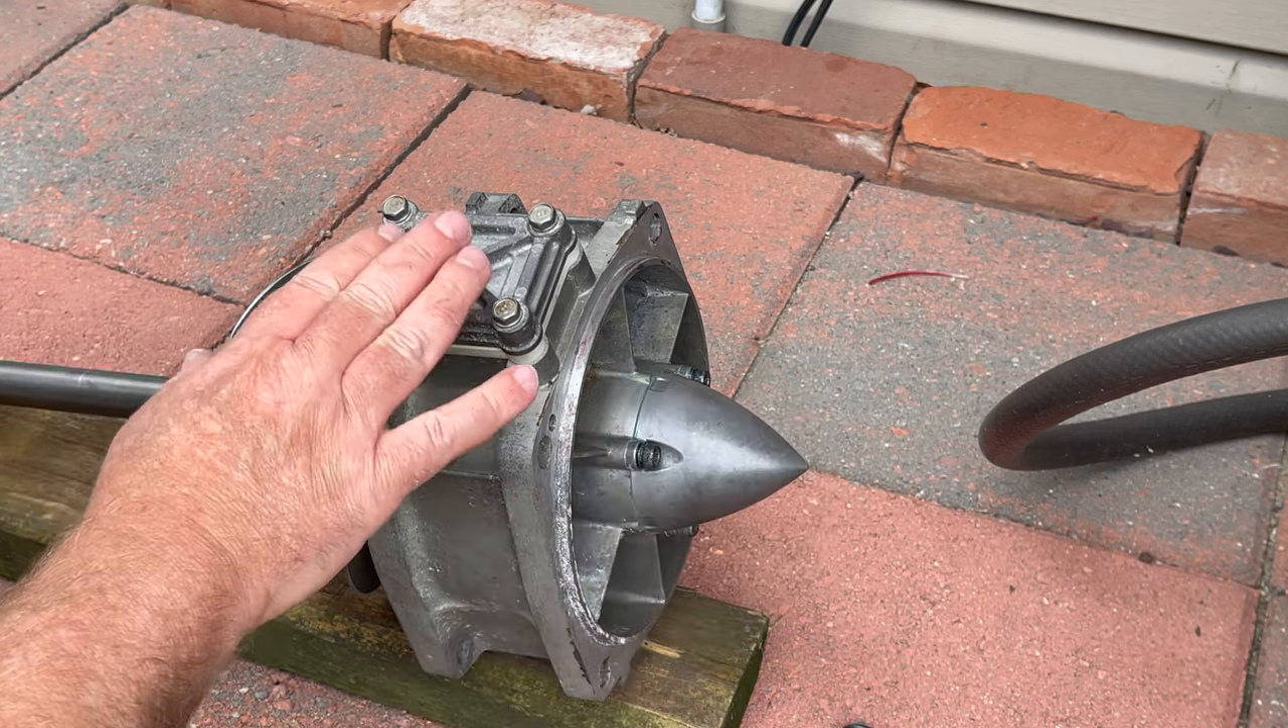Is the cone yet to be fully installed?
No.